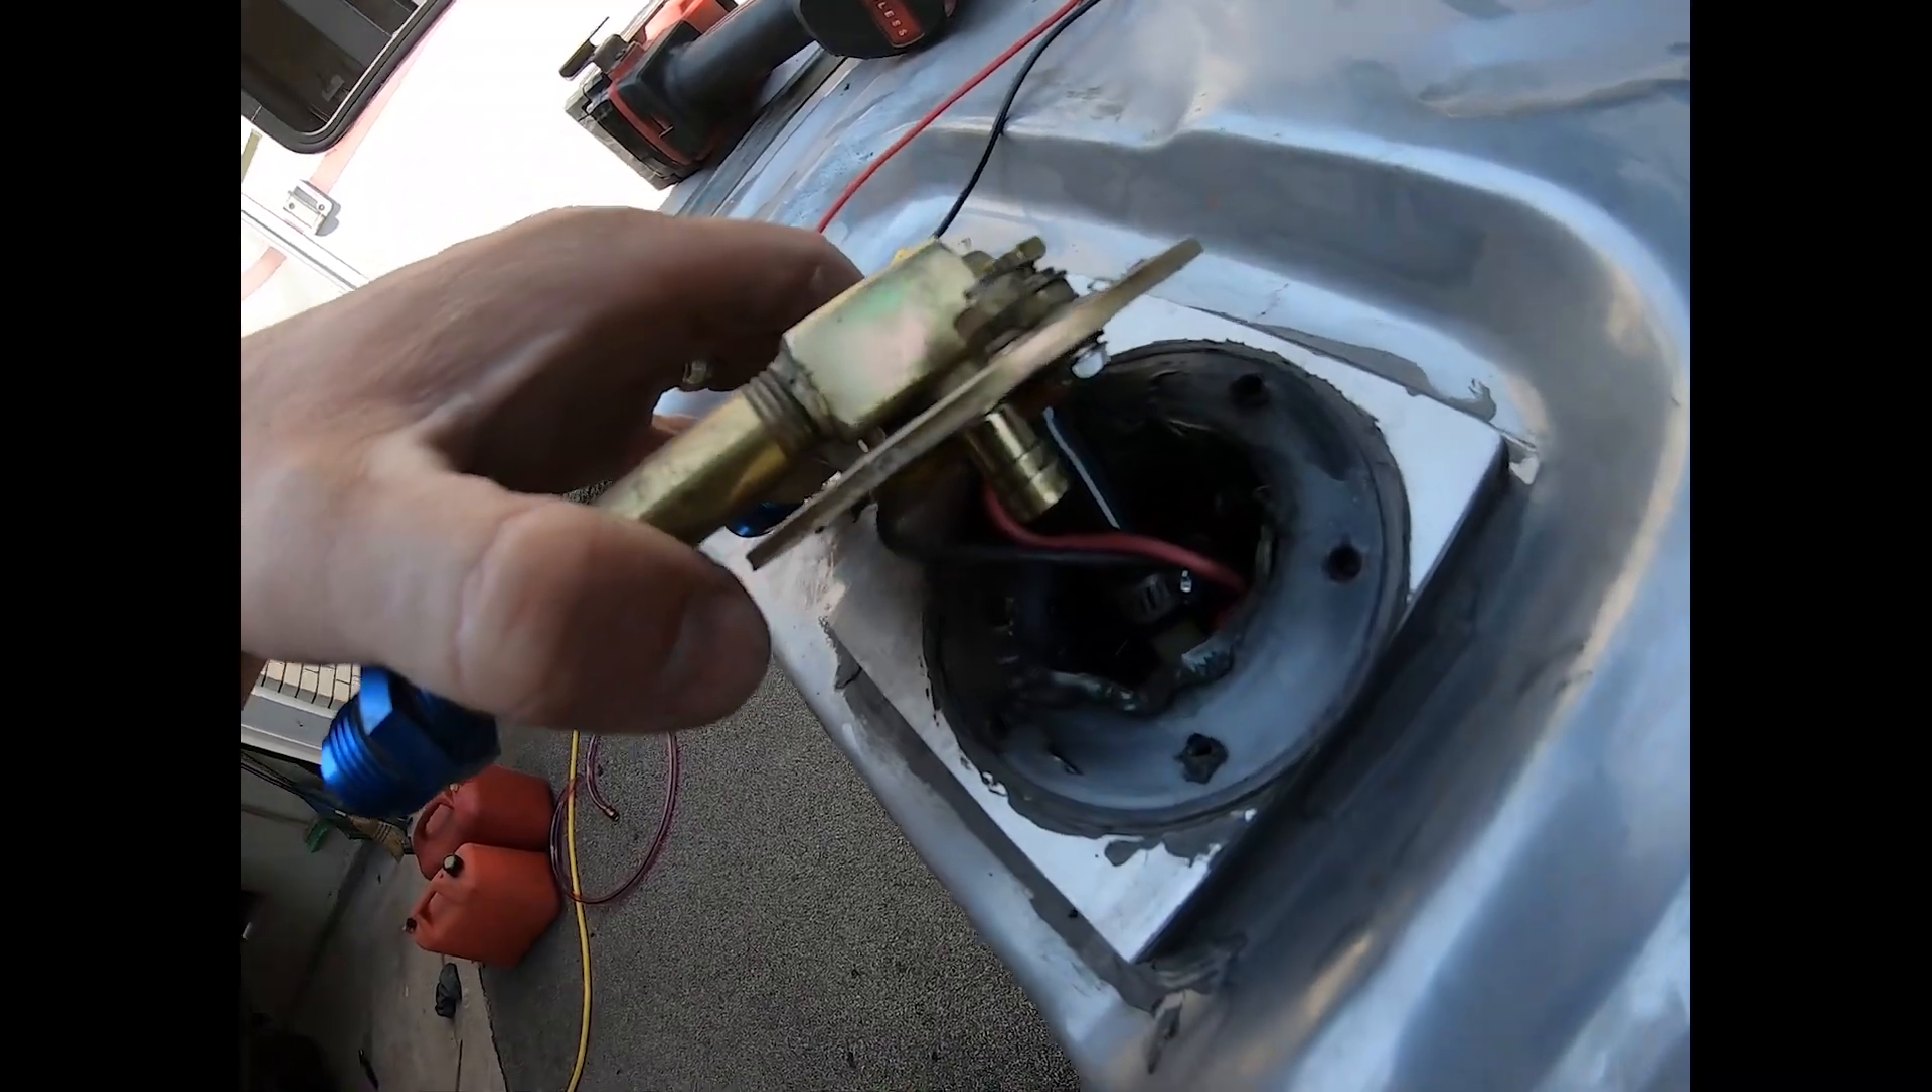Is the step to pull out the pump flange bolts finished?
Yes.